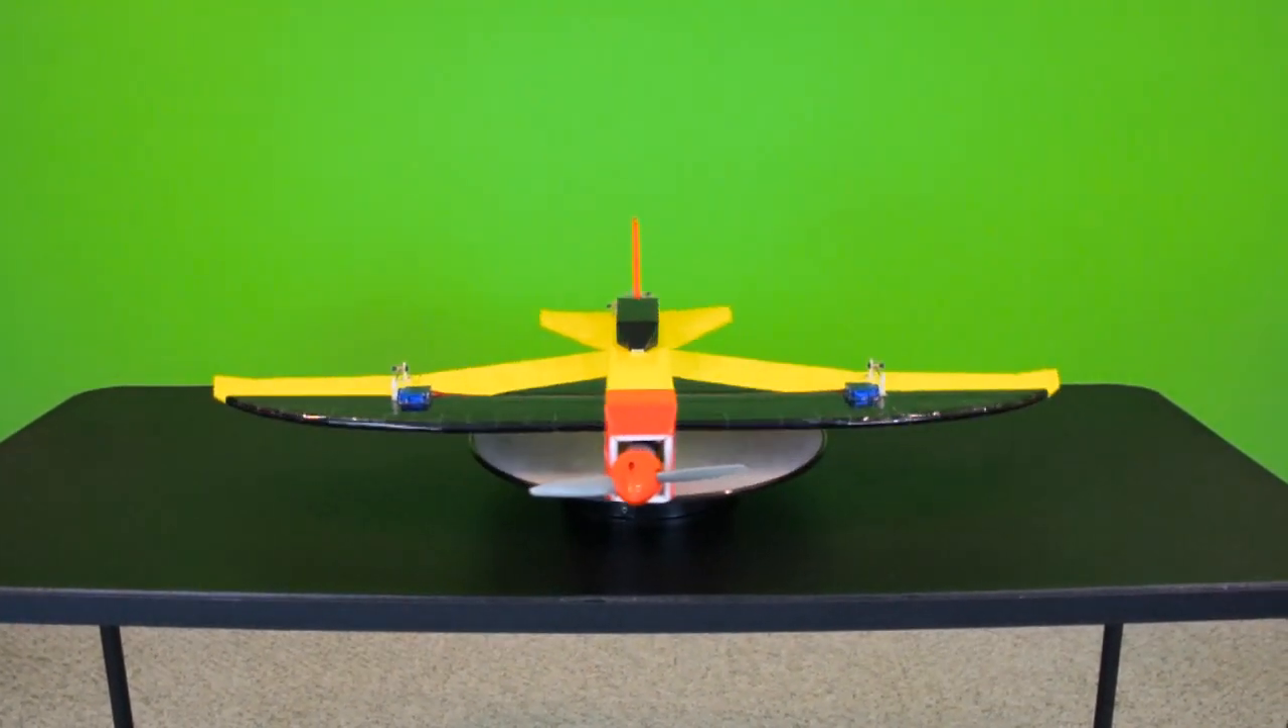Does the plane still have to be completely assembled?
No.